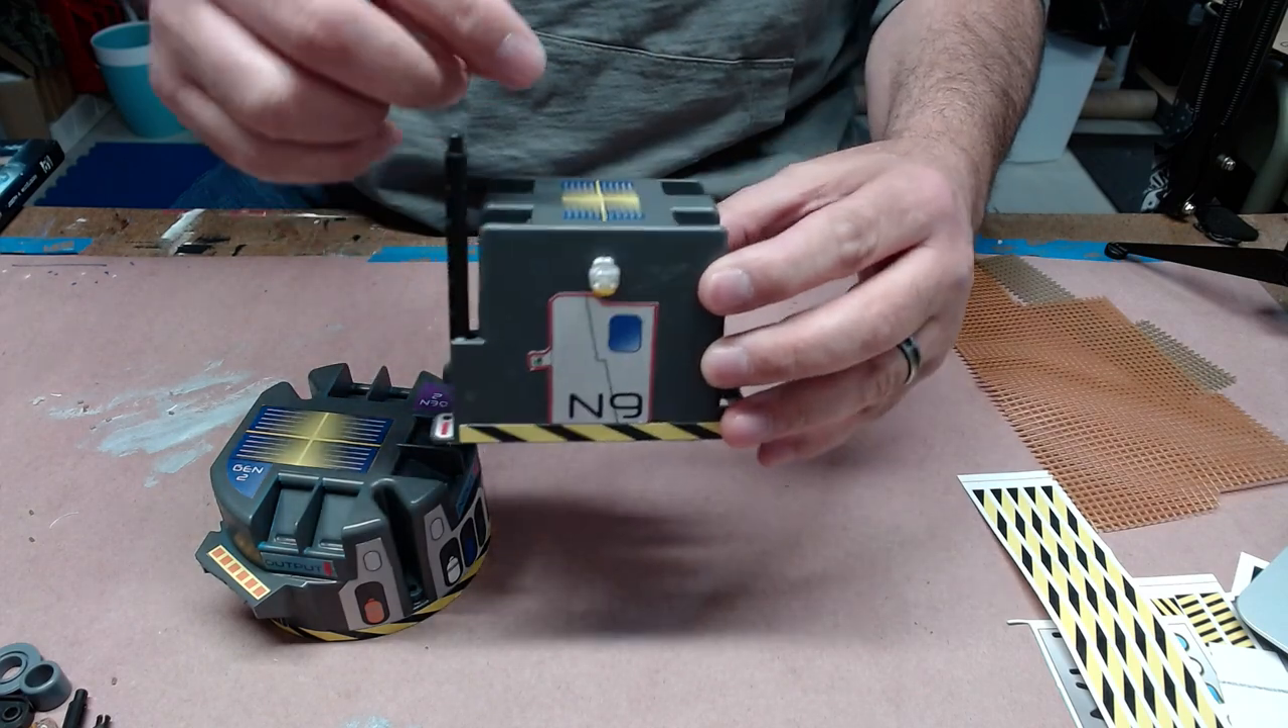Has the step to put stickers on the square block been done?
Yes.